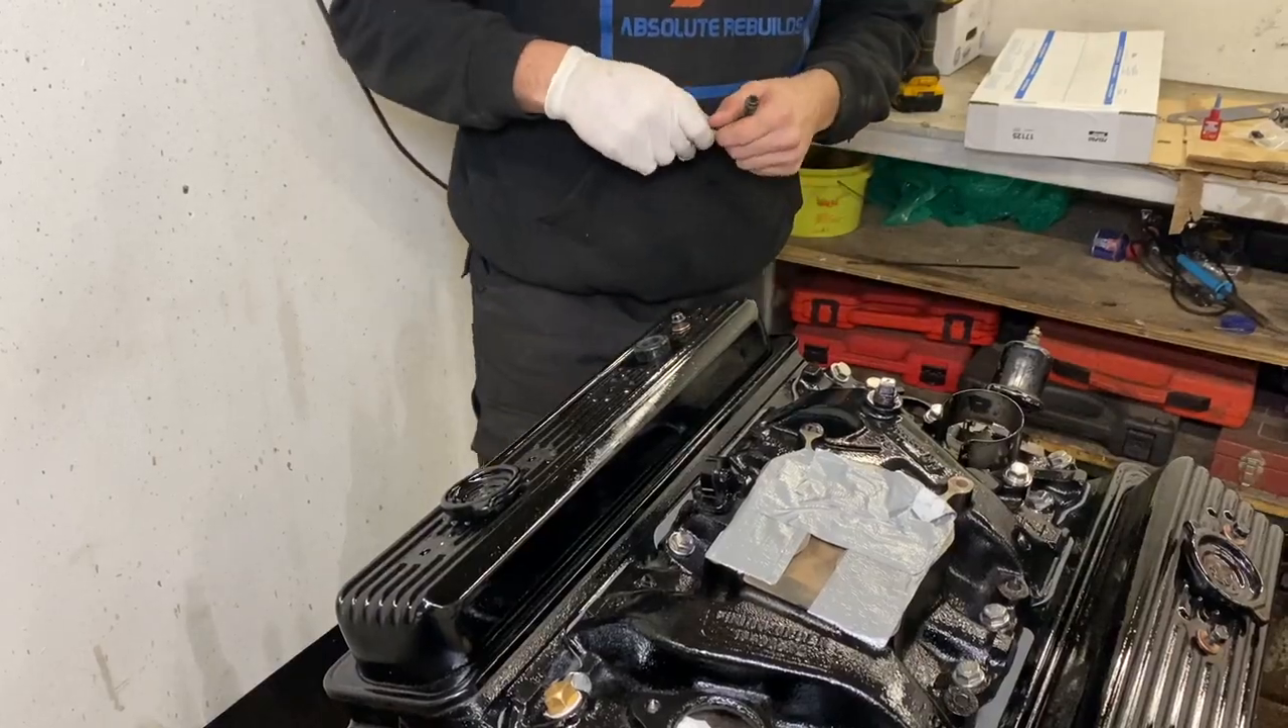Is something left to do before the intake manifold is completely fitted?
No.